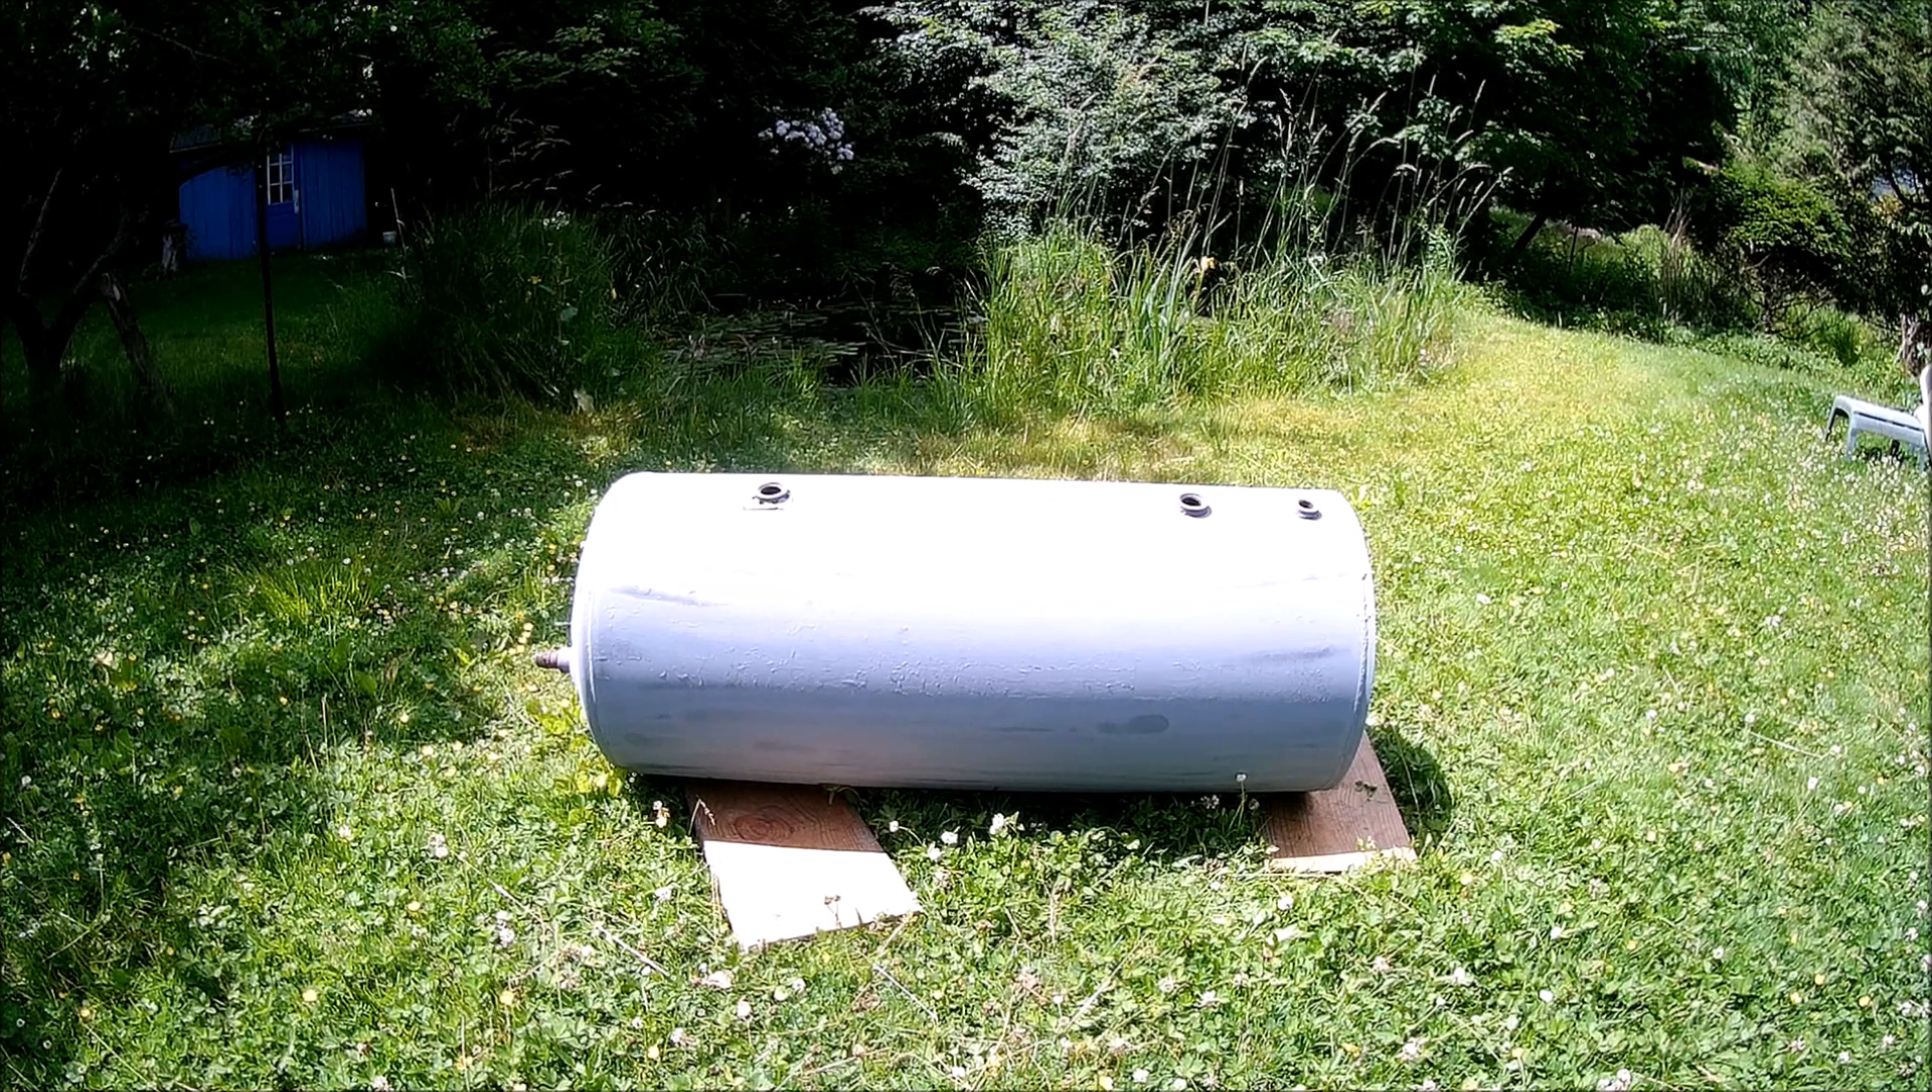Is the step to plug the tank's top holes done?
No.